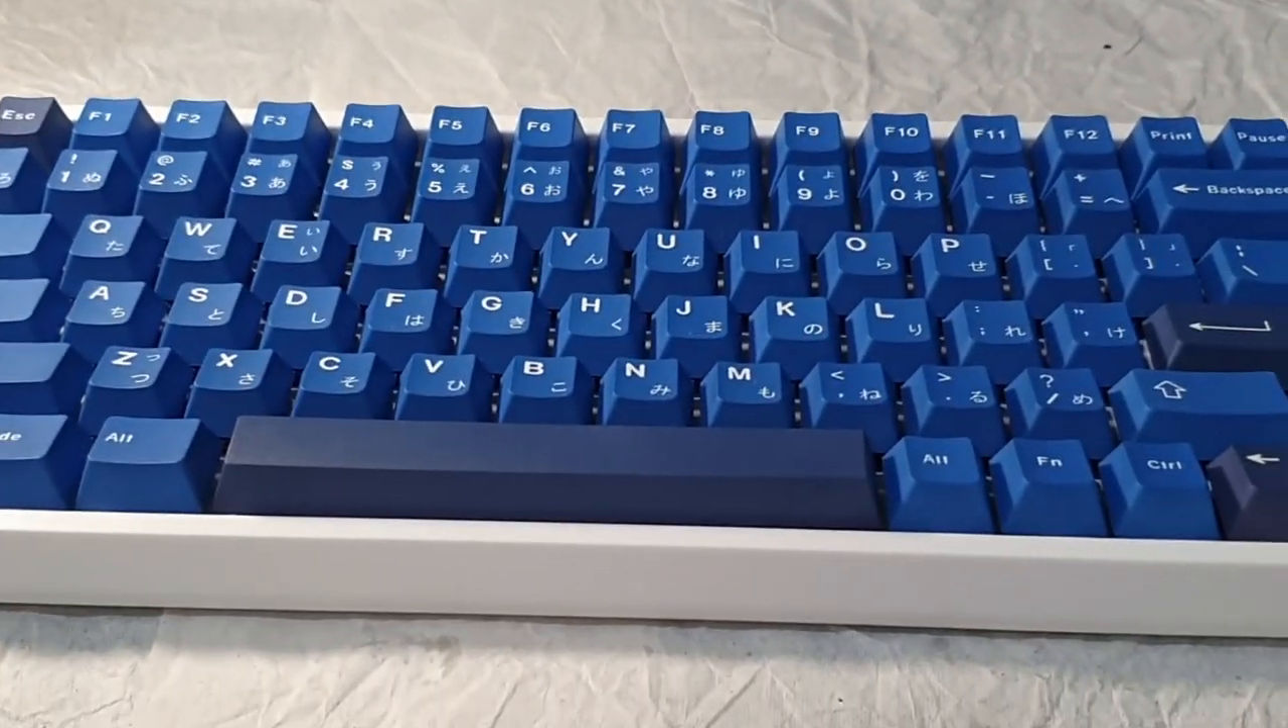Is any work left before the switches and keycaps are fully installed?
No.